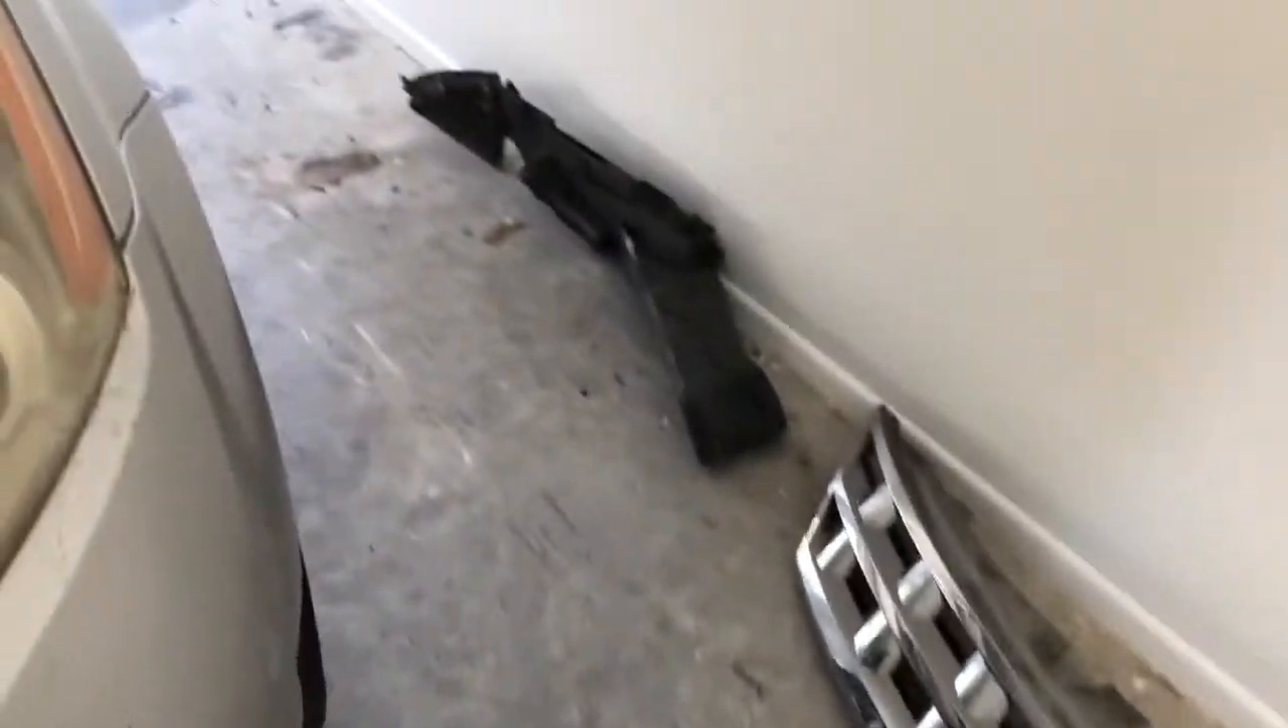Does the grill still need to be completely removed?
No.